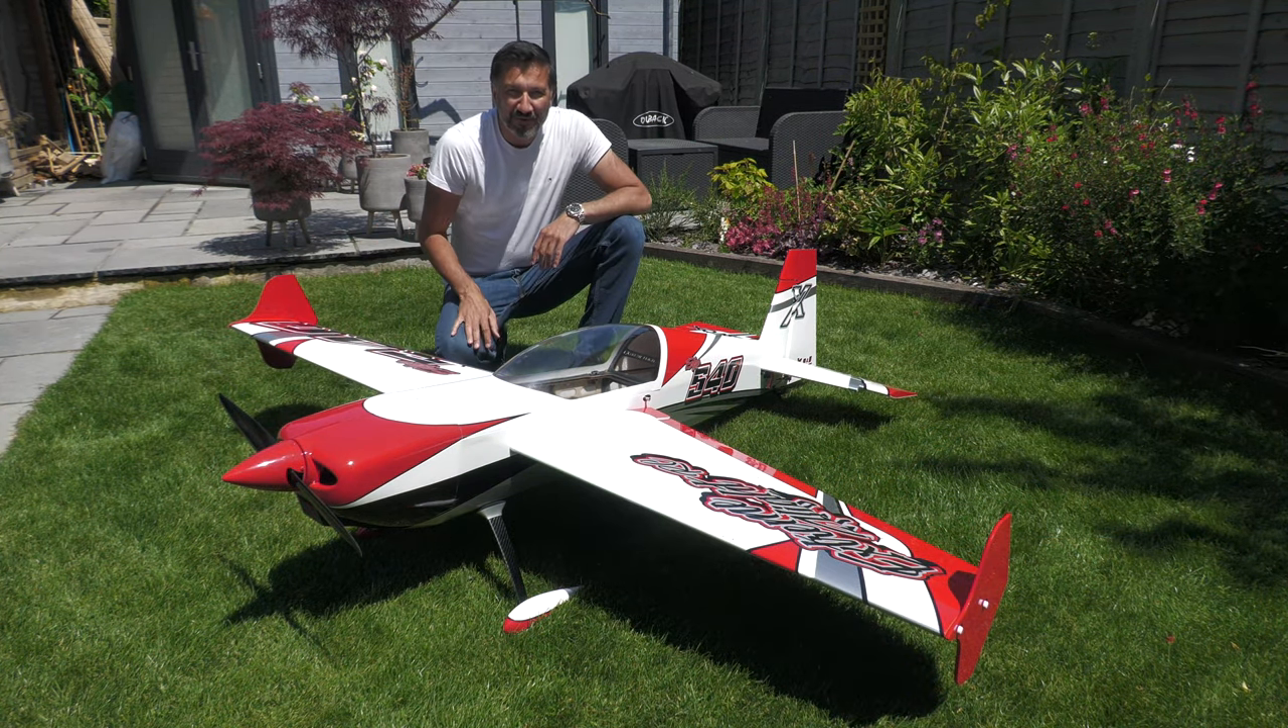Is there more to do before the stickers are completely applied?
No.